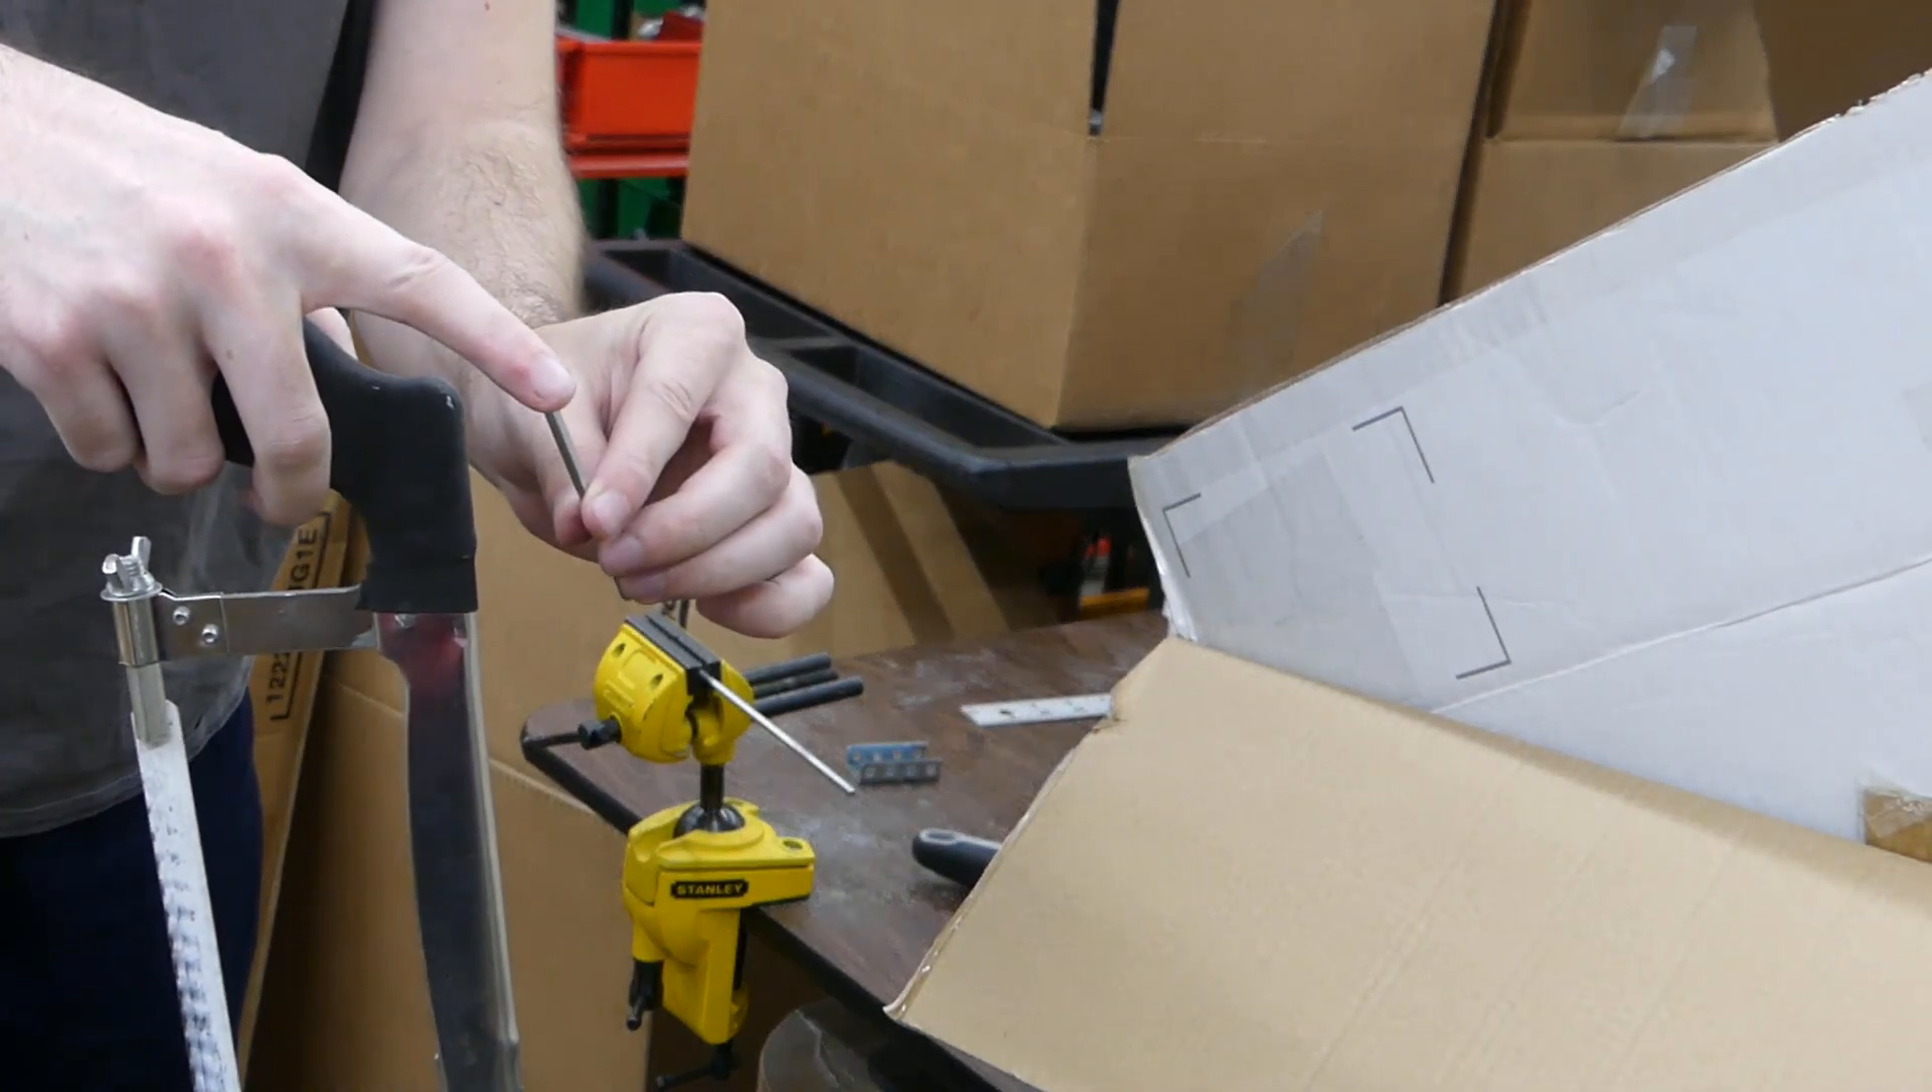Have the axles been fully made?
No.